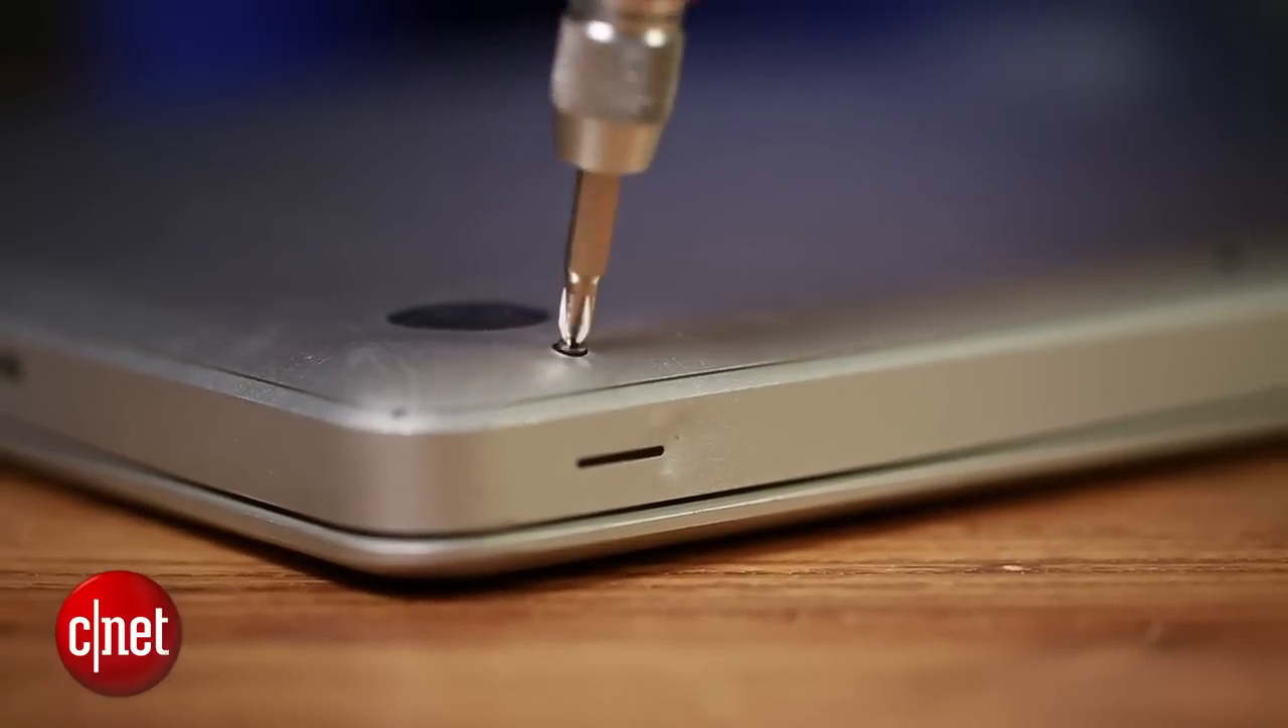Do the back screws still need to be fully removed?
Yes.